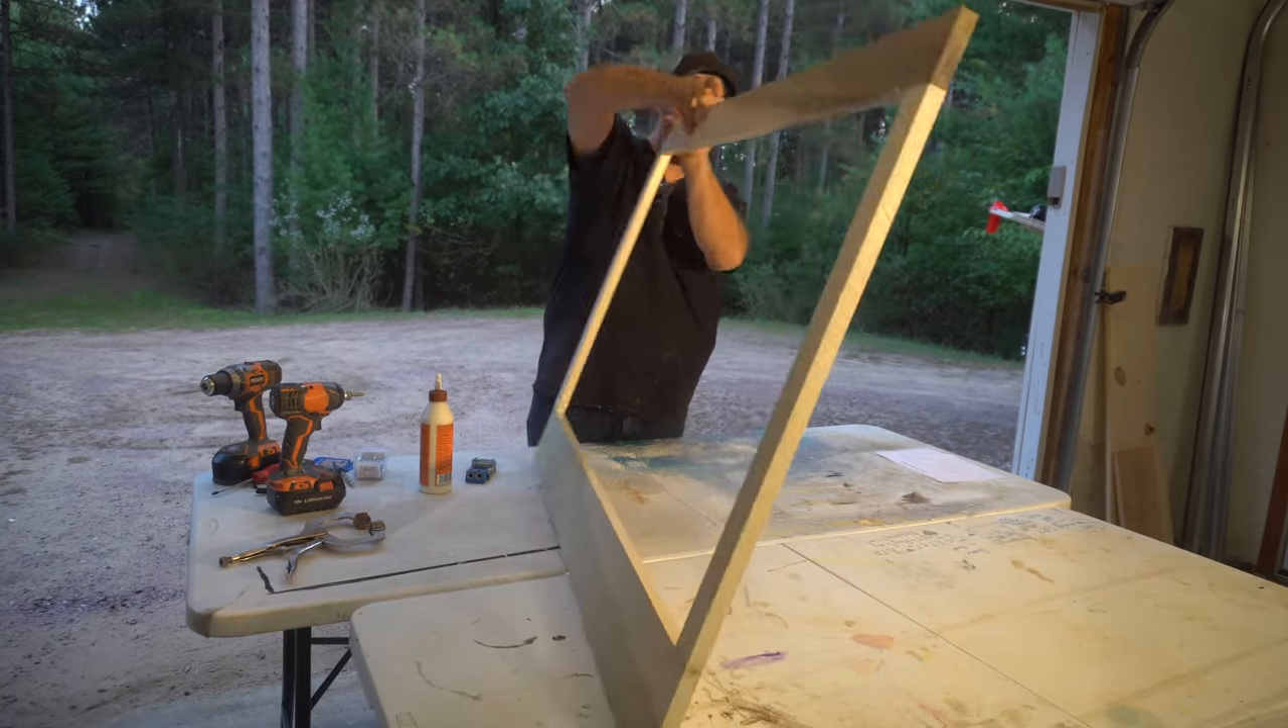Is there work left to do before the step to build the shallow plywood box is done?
Yes.